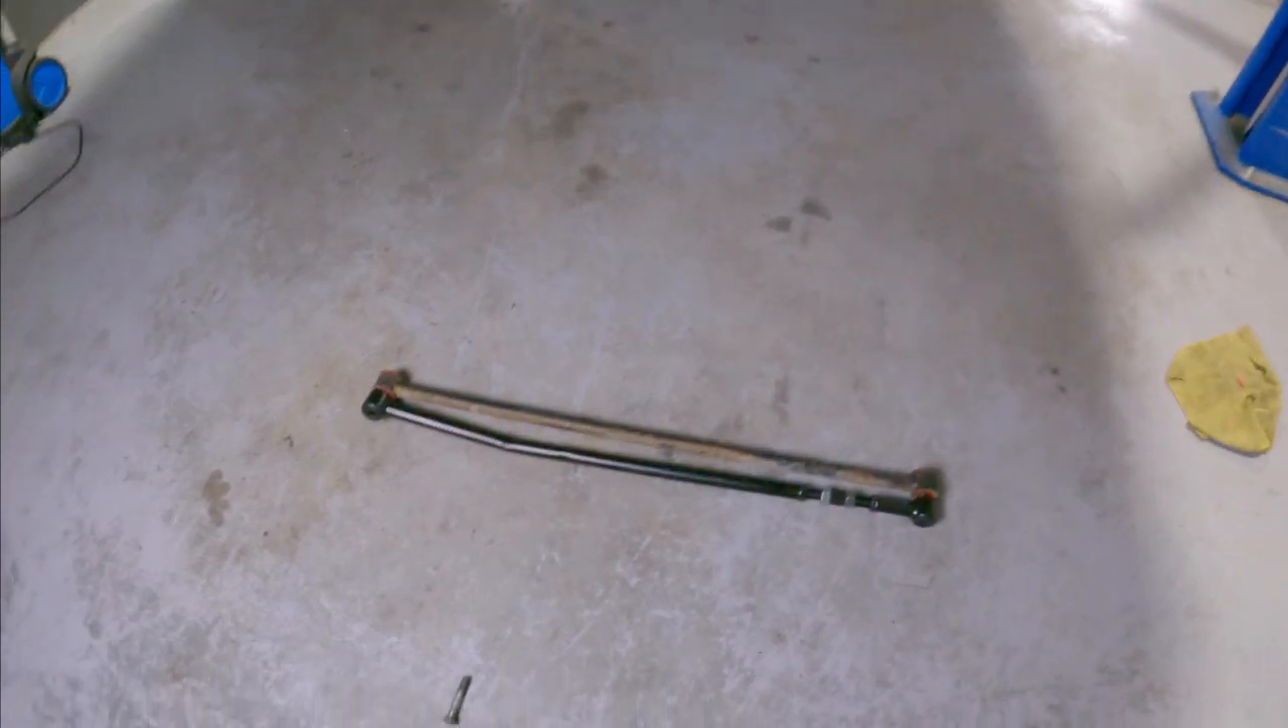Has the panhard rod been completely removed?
Yes.